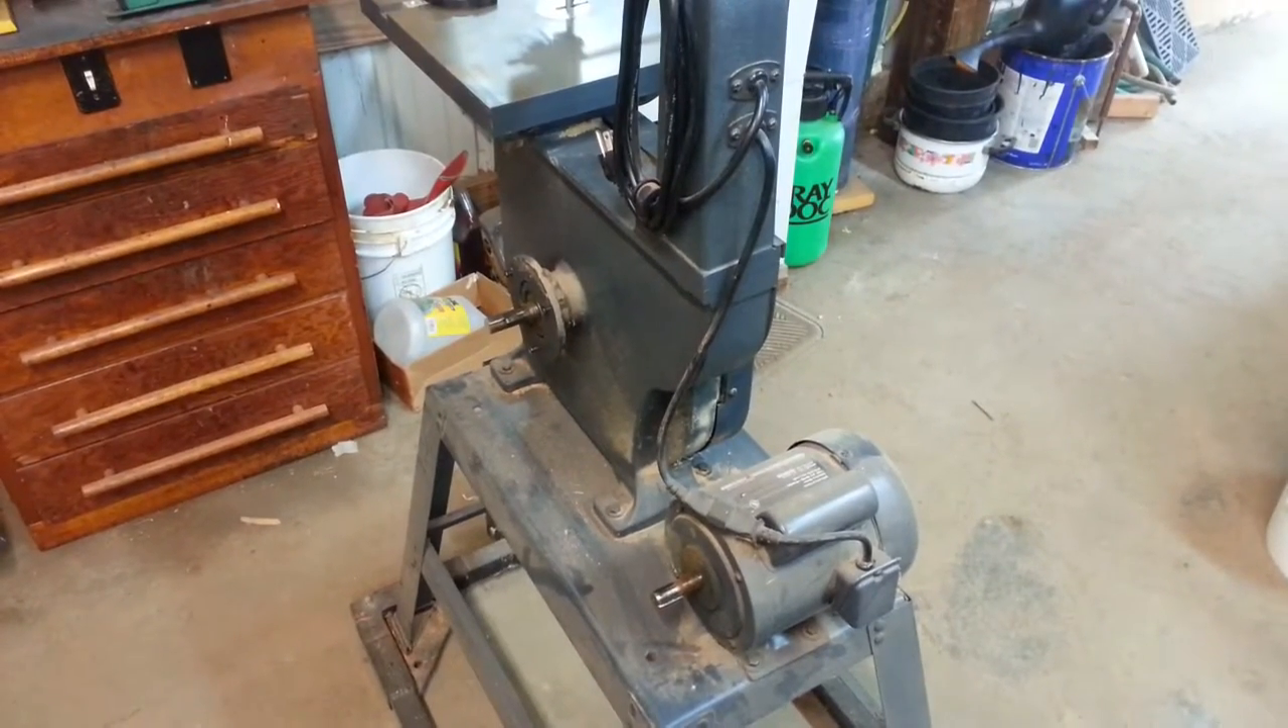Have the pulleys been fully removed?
Yes.